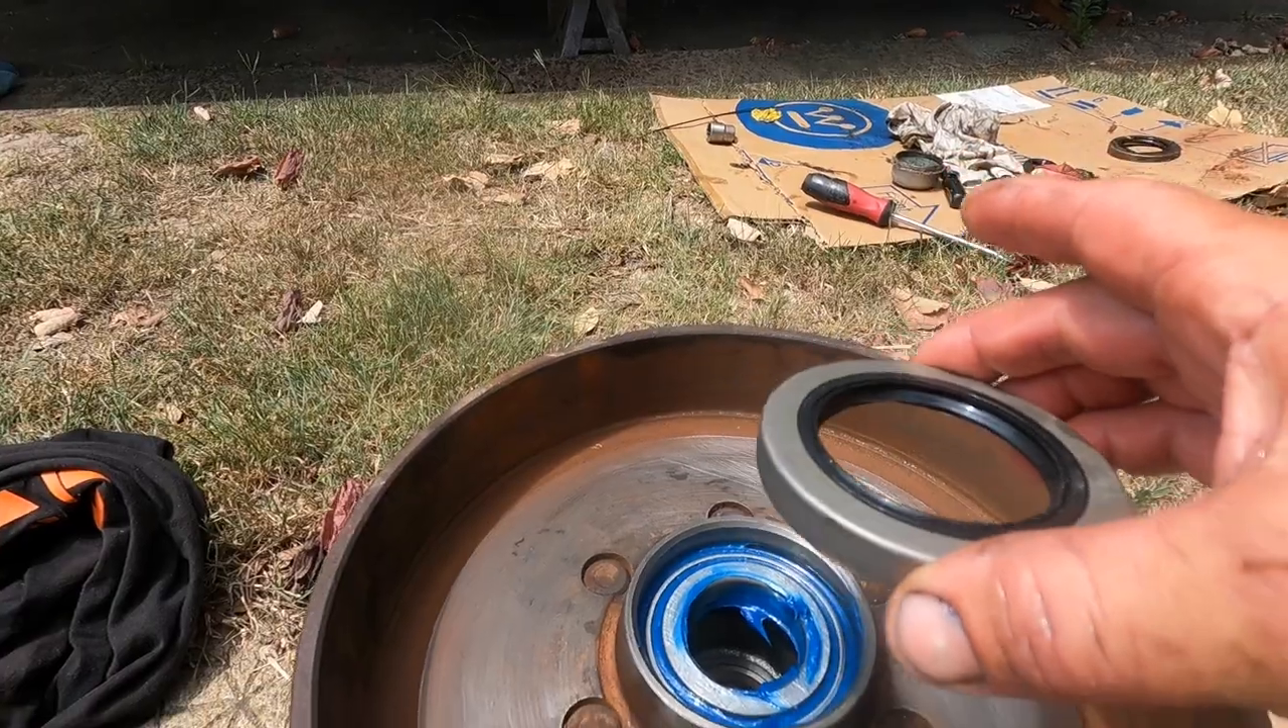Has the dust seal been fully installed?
No.